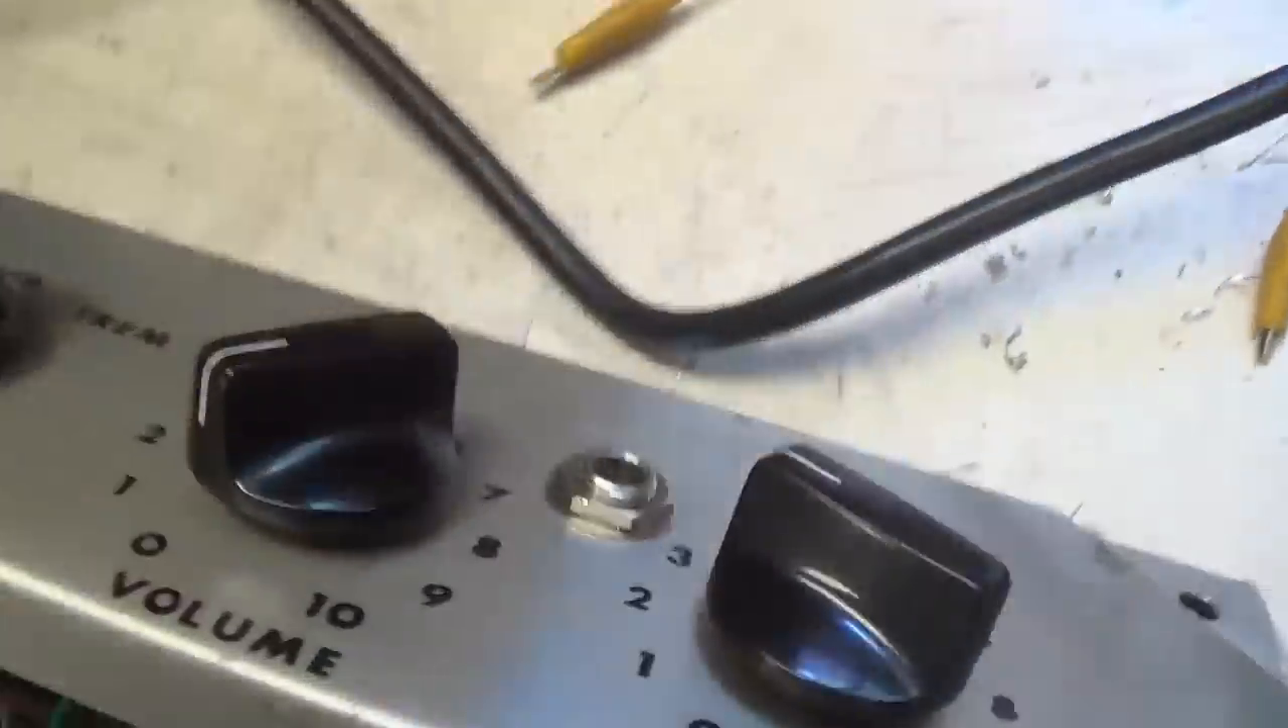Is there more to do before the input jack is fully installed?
No.